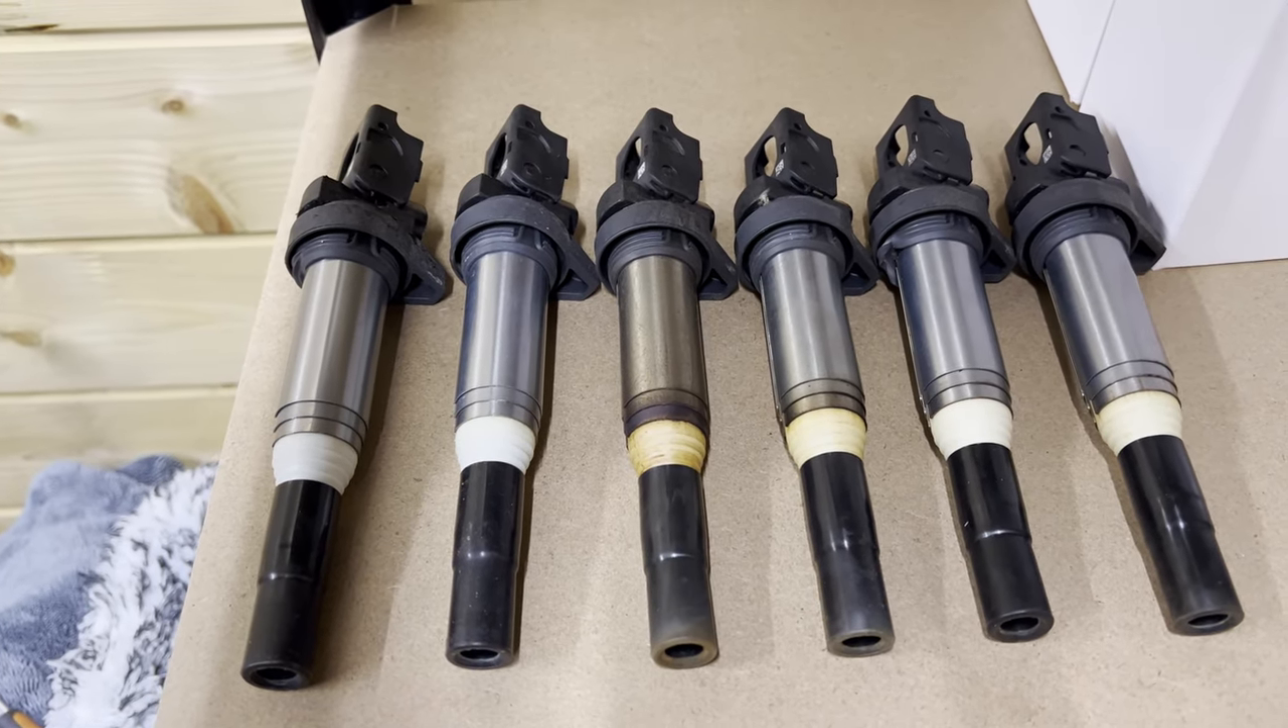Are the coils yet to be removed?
No.